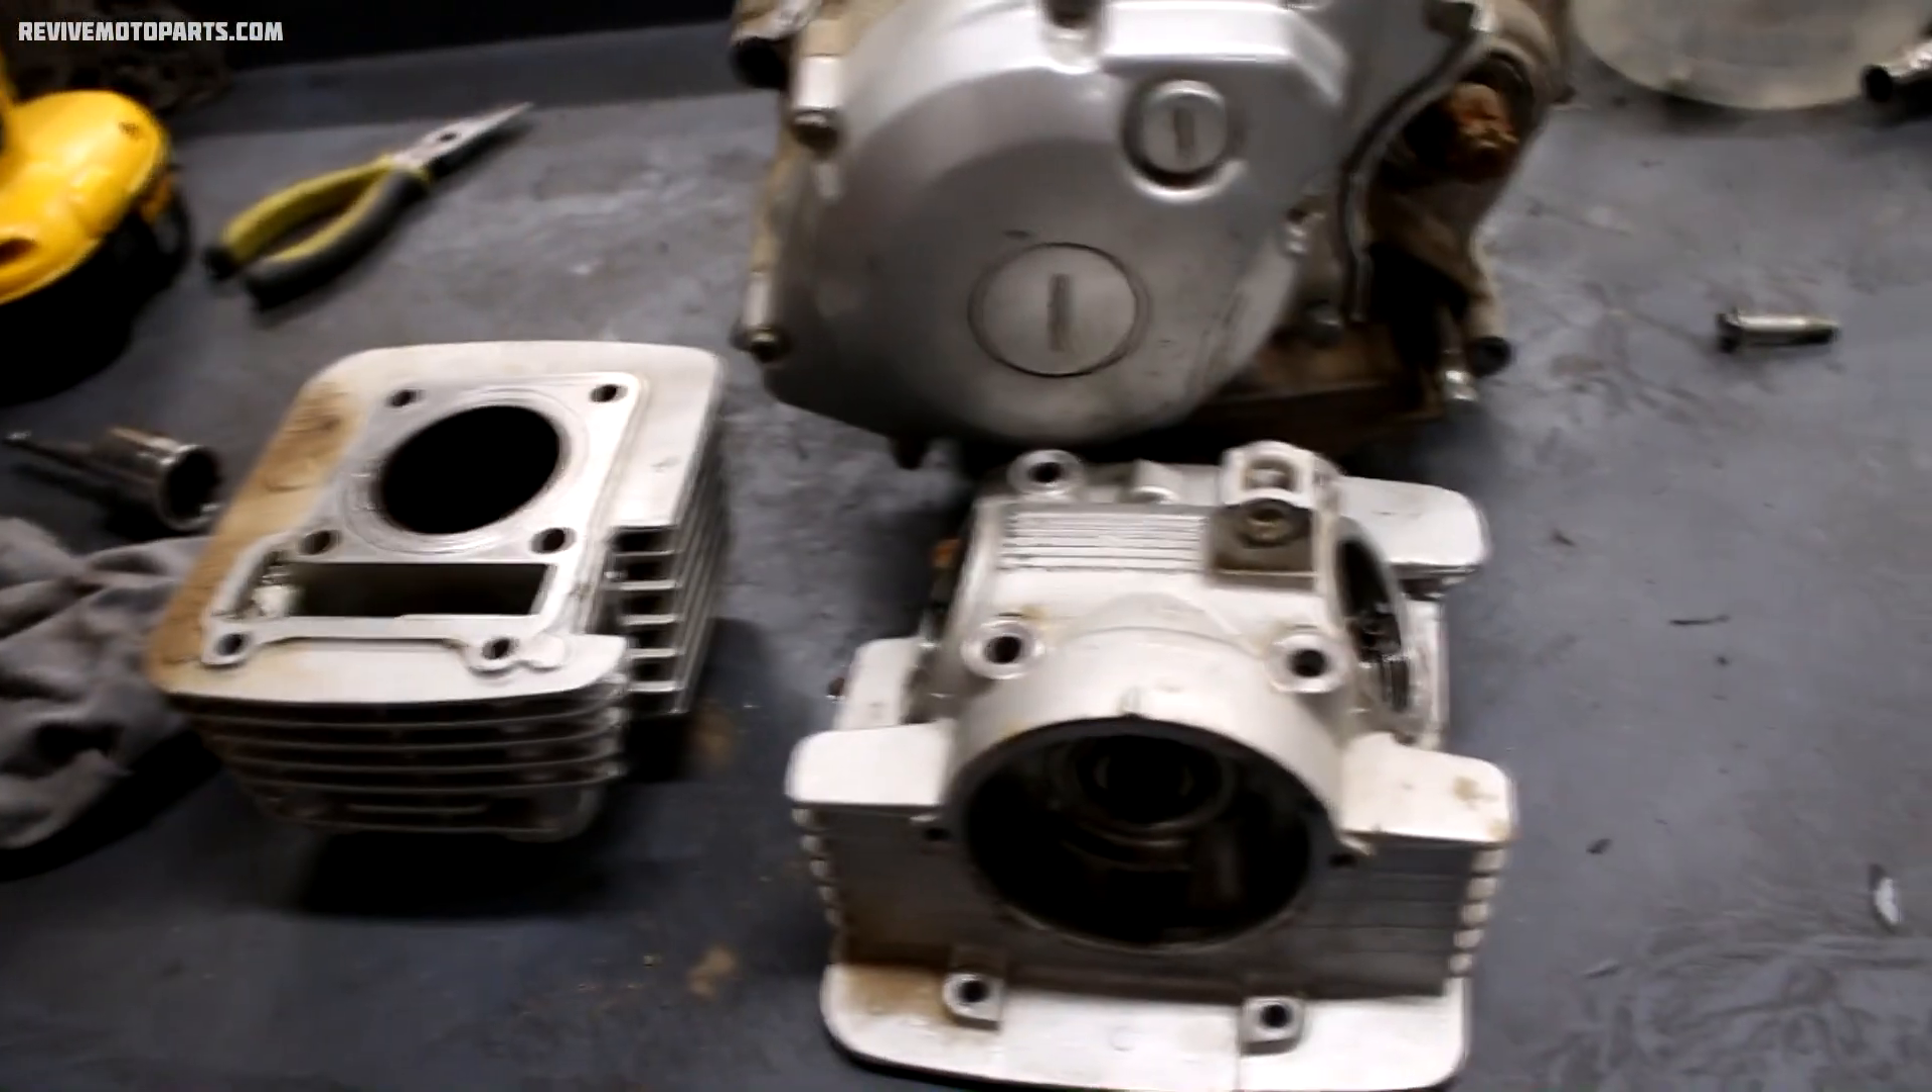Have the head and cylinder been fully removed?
Yes.